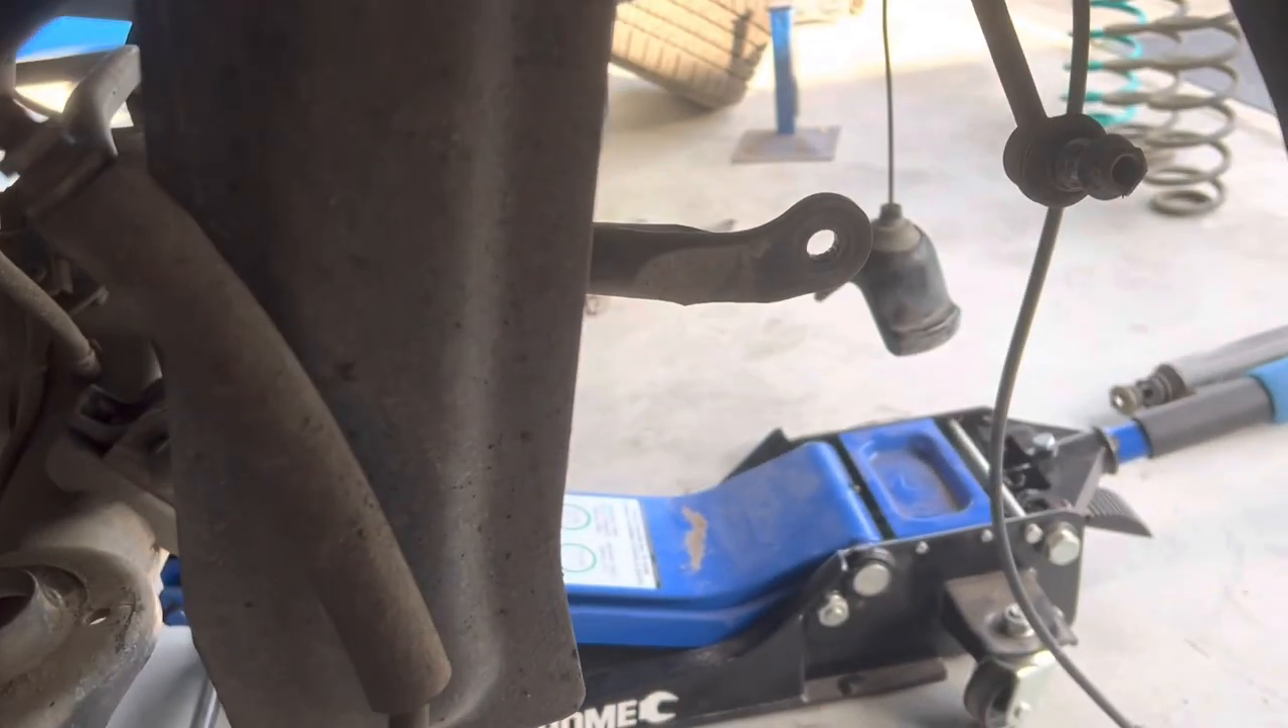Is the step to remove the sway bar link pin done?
Yes.